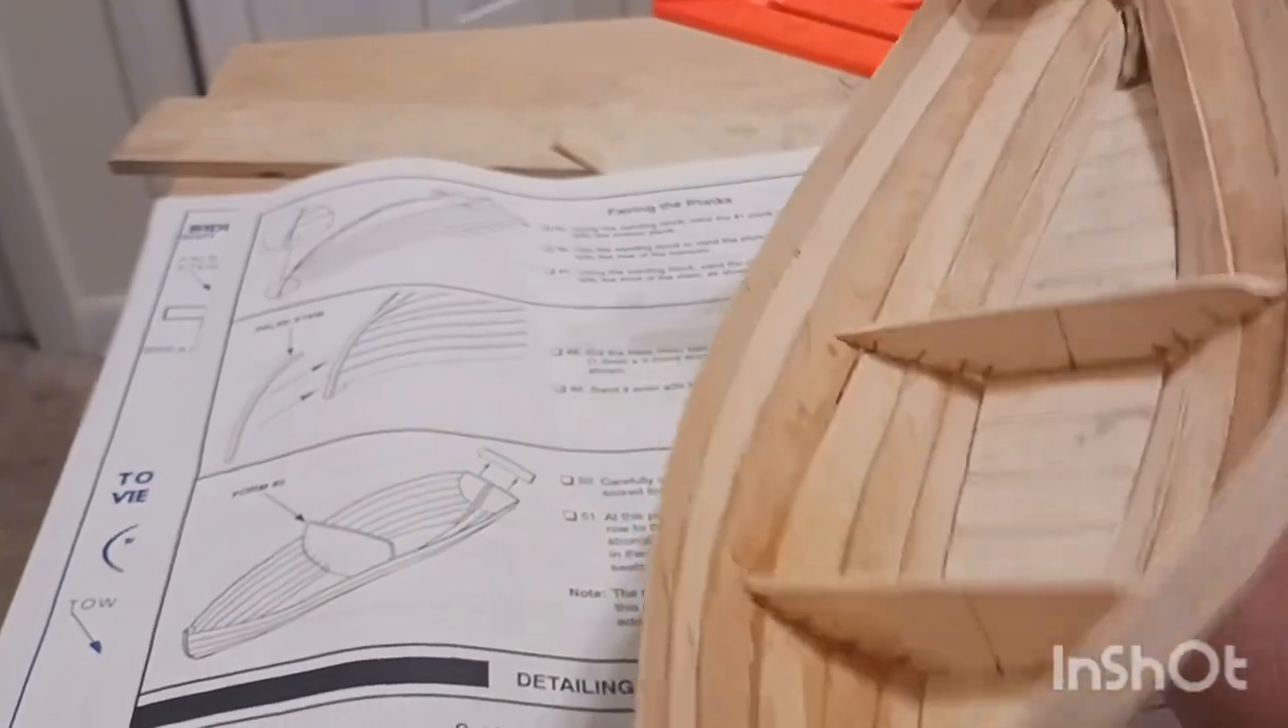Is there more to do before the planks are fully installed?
No.